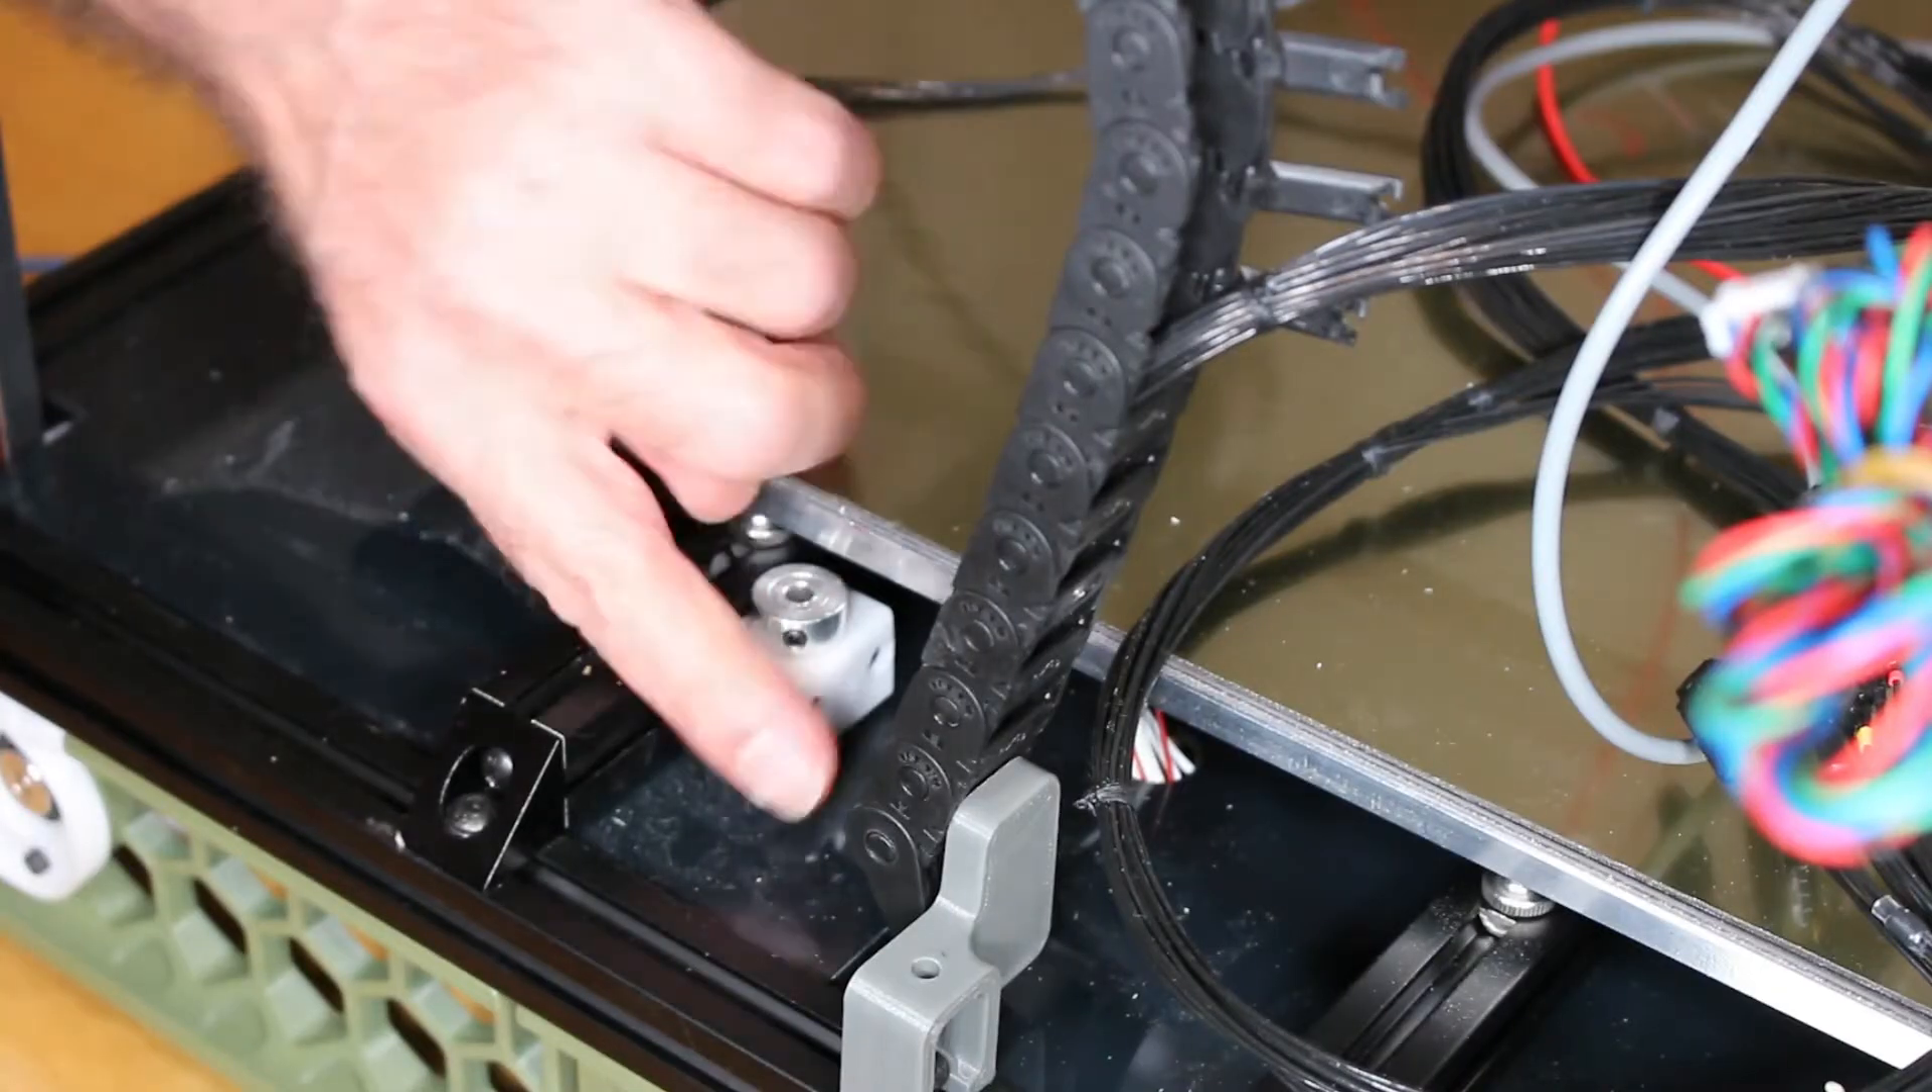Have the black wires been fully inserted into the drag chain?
No.